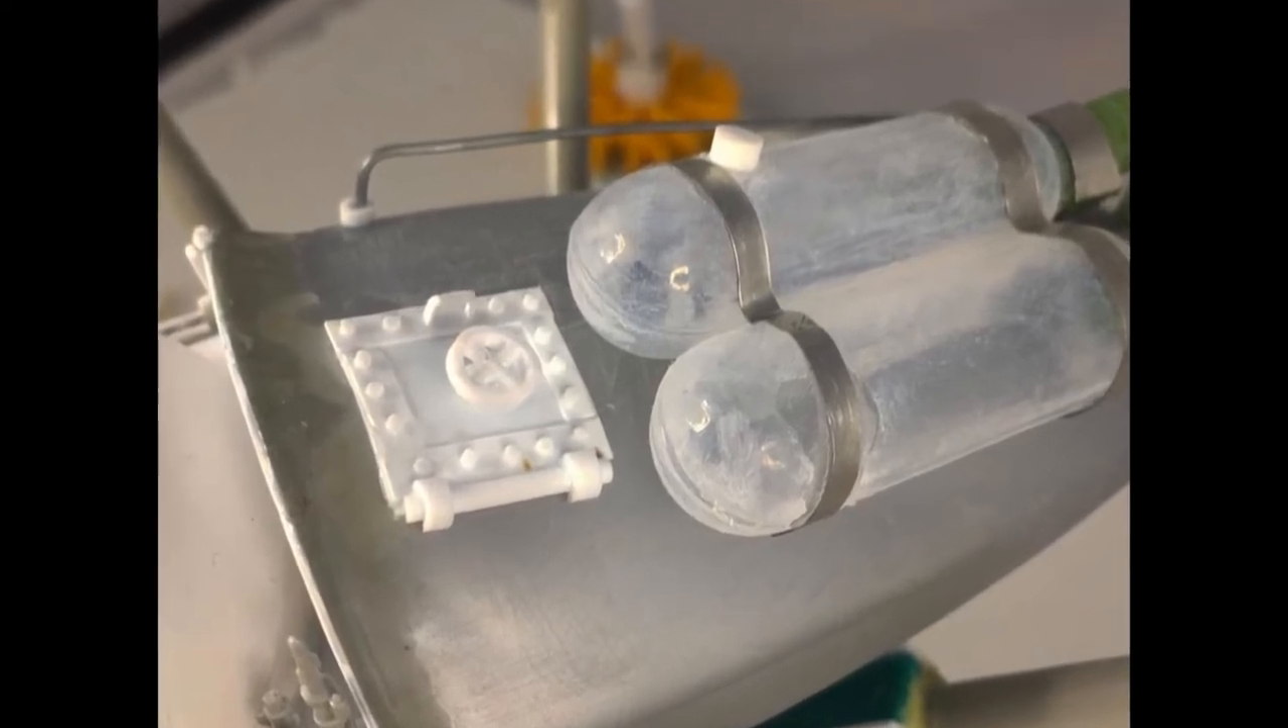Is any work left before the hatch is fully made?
No.